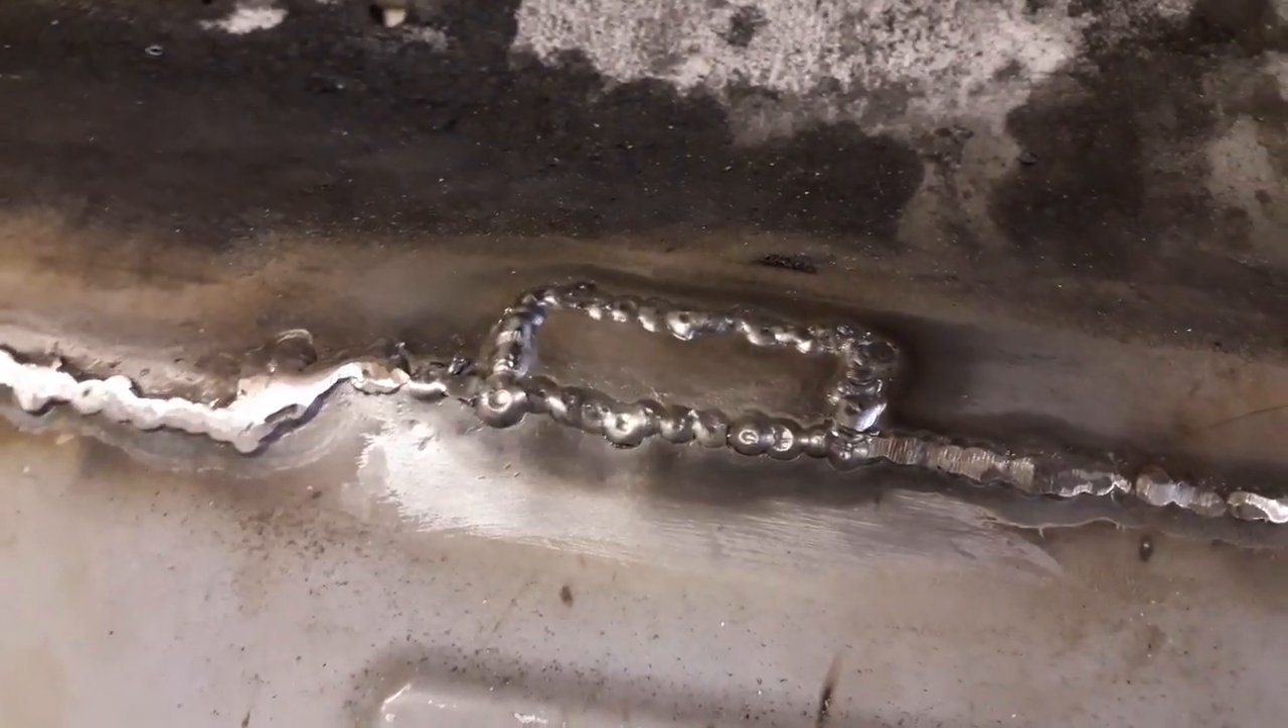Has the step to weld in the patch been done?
Yes.